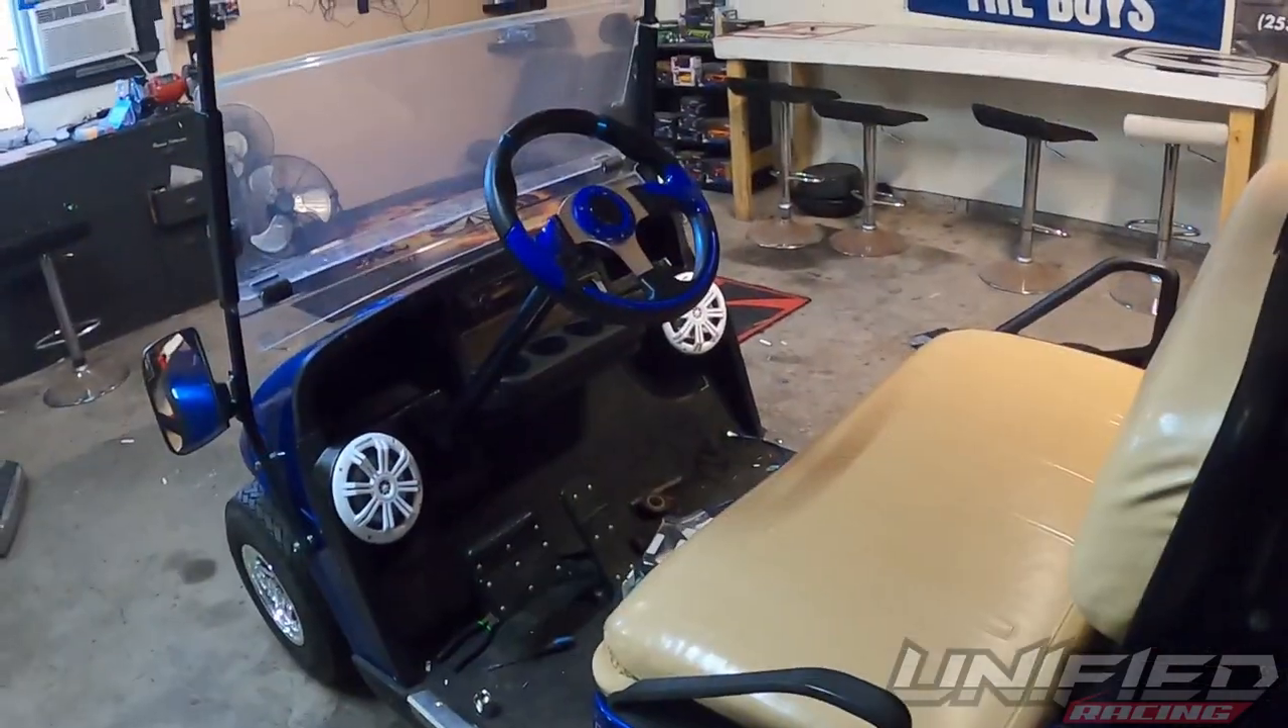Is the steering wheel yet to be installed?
No.